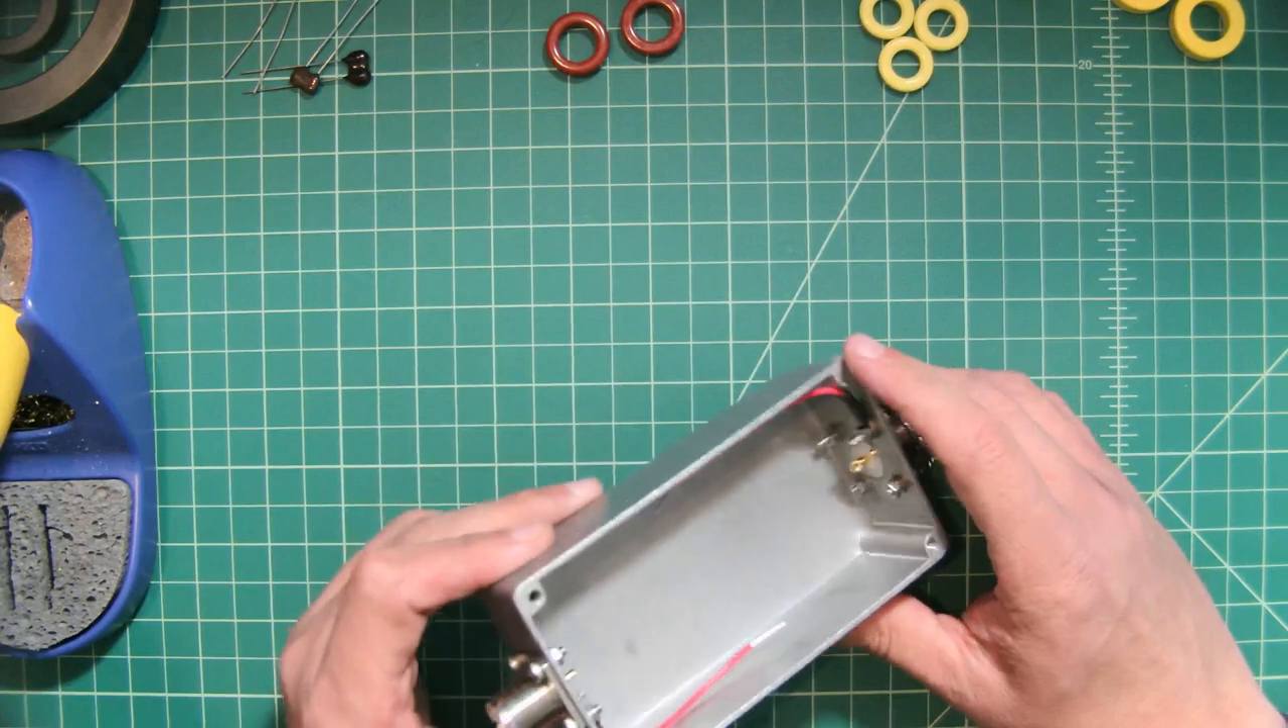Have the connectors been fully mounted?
Yes.